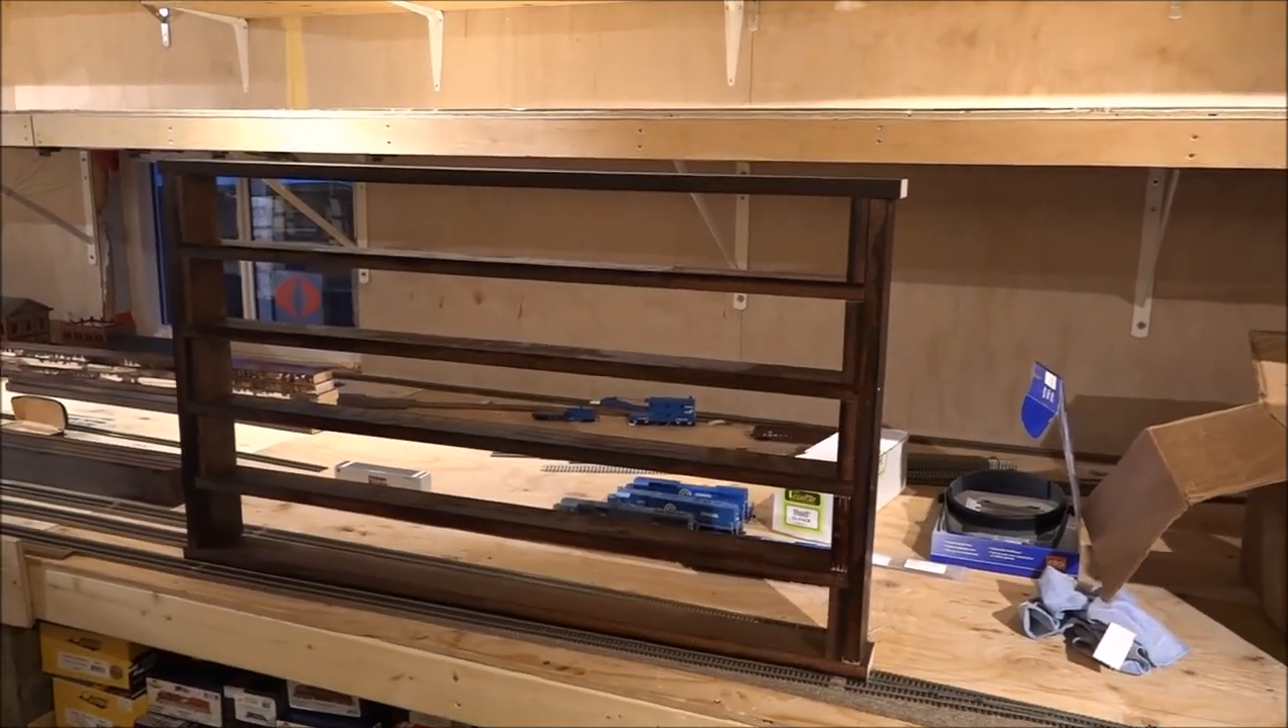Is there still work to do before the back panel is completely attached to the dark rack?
Yes.